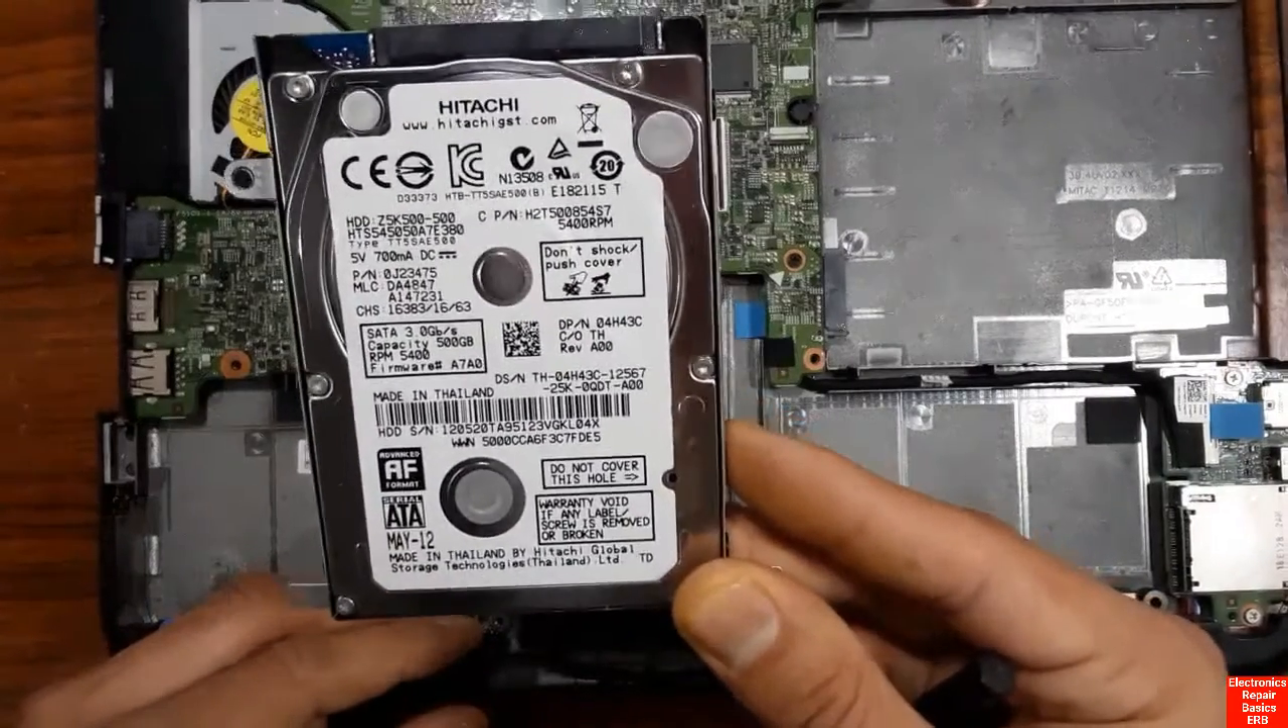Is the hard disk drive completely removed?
Yes.